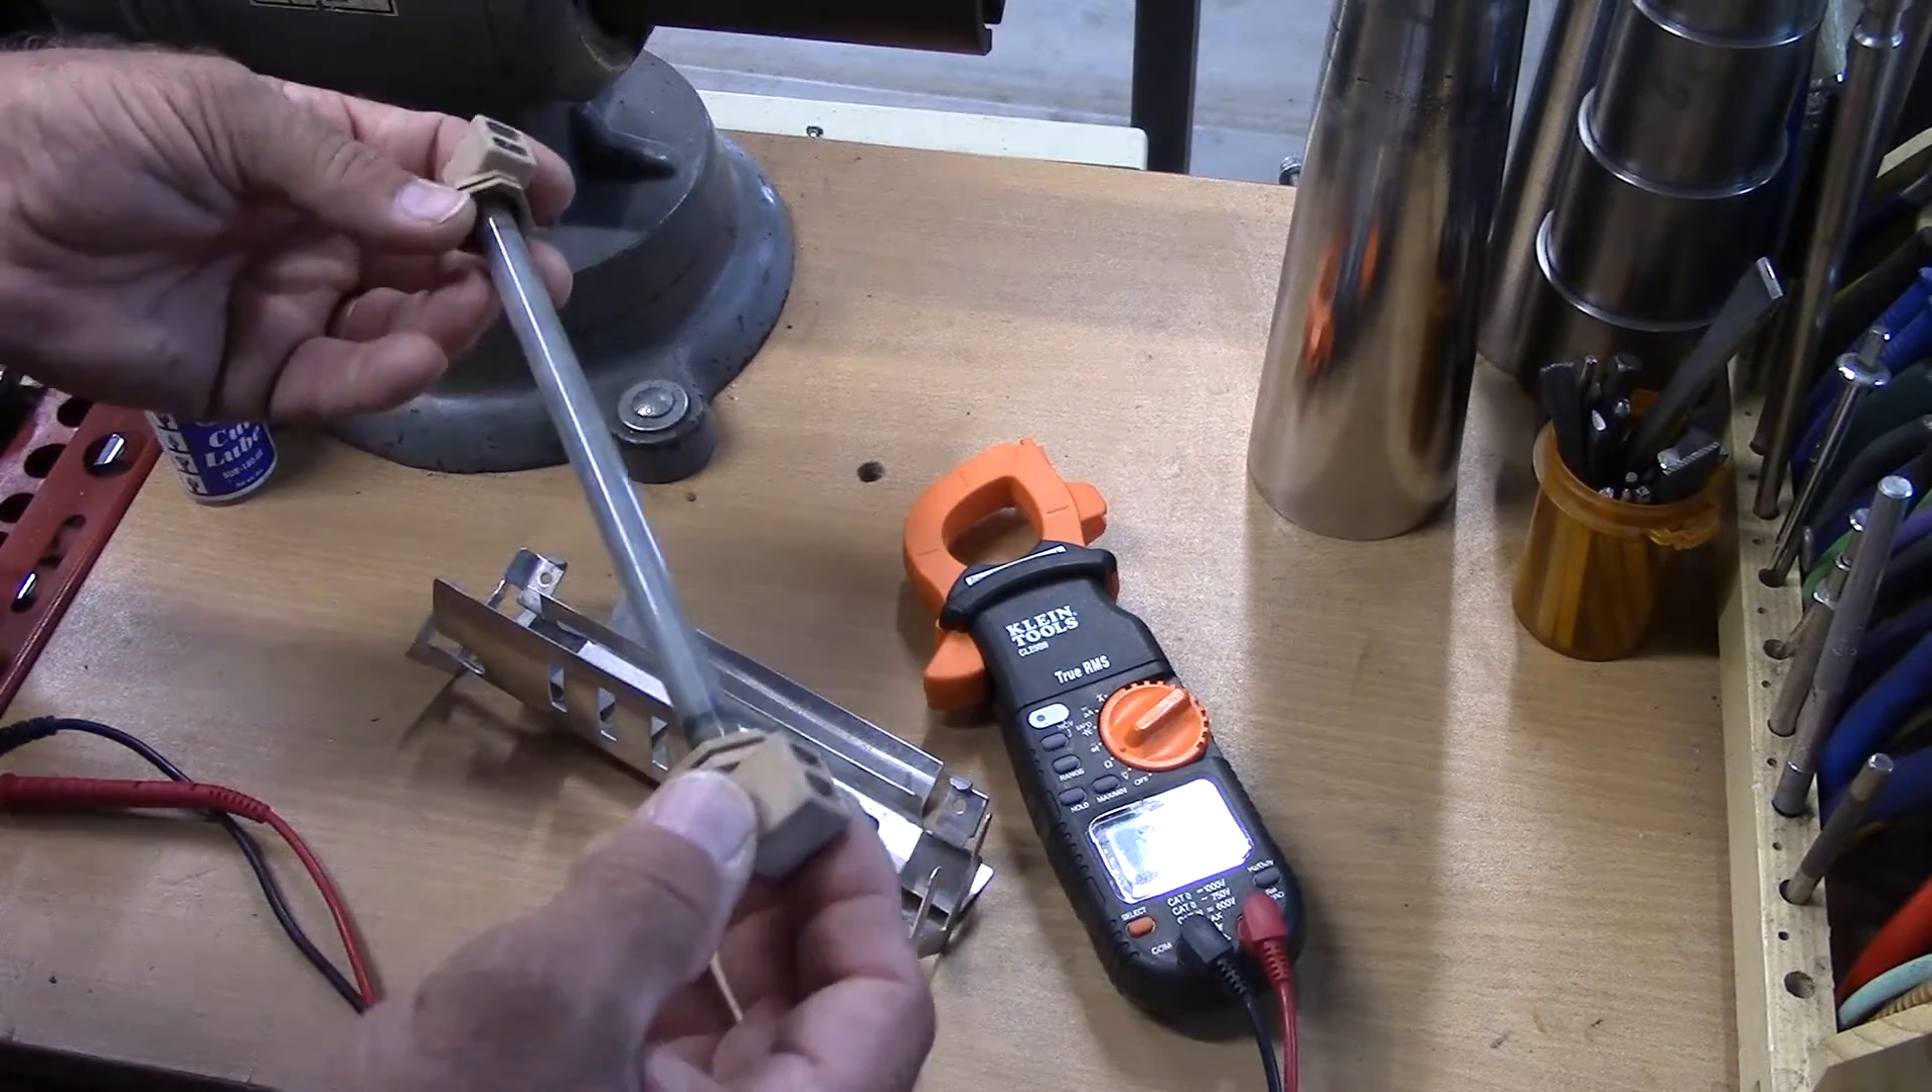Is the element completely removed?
Yes.